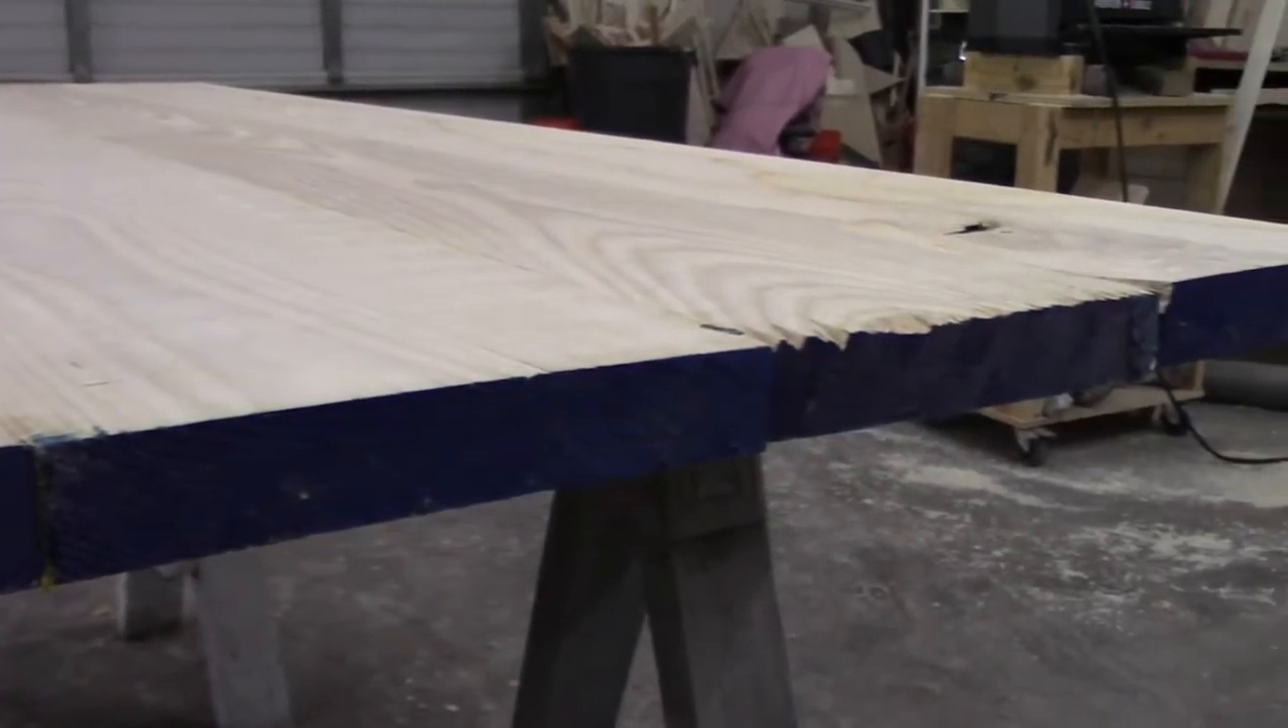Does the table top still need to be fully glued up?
No.